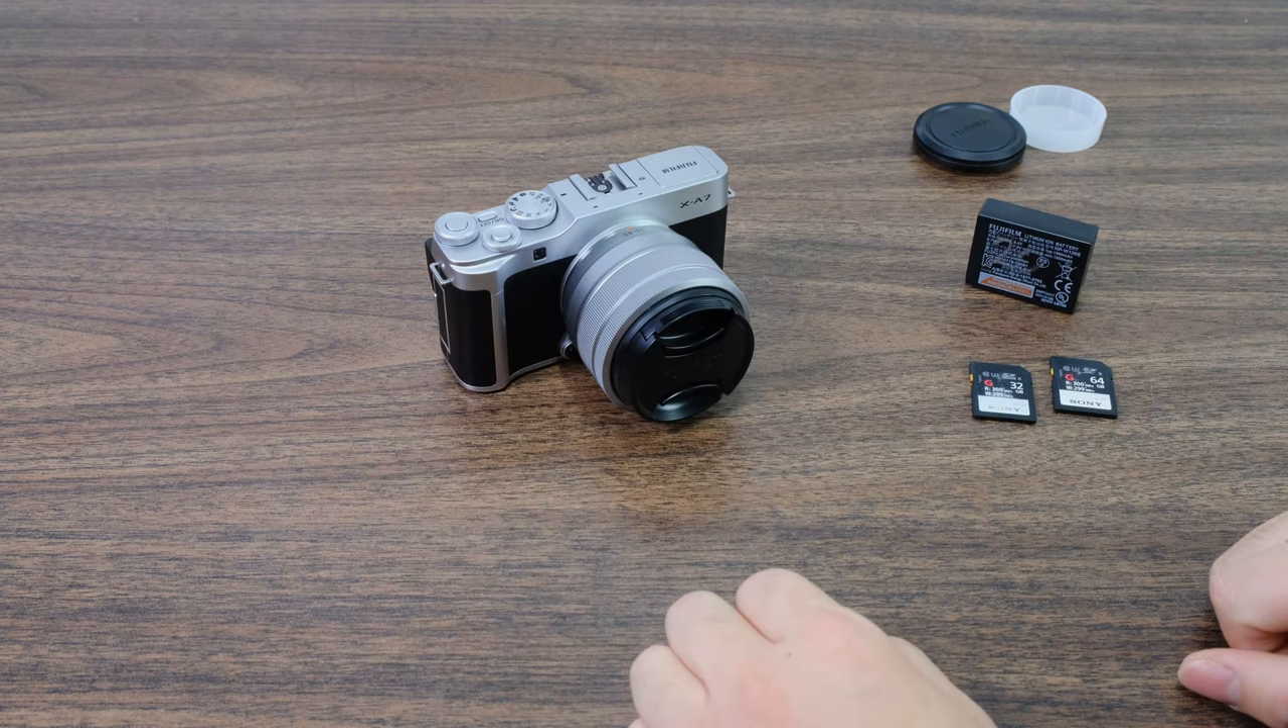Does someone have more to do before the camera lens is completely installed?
No.